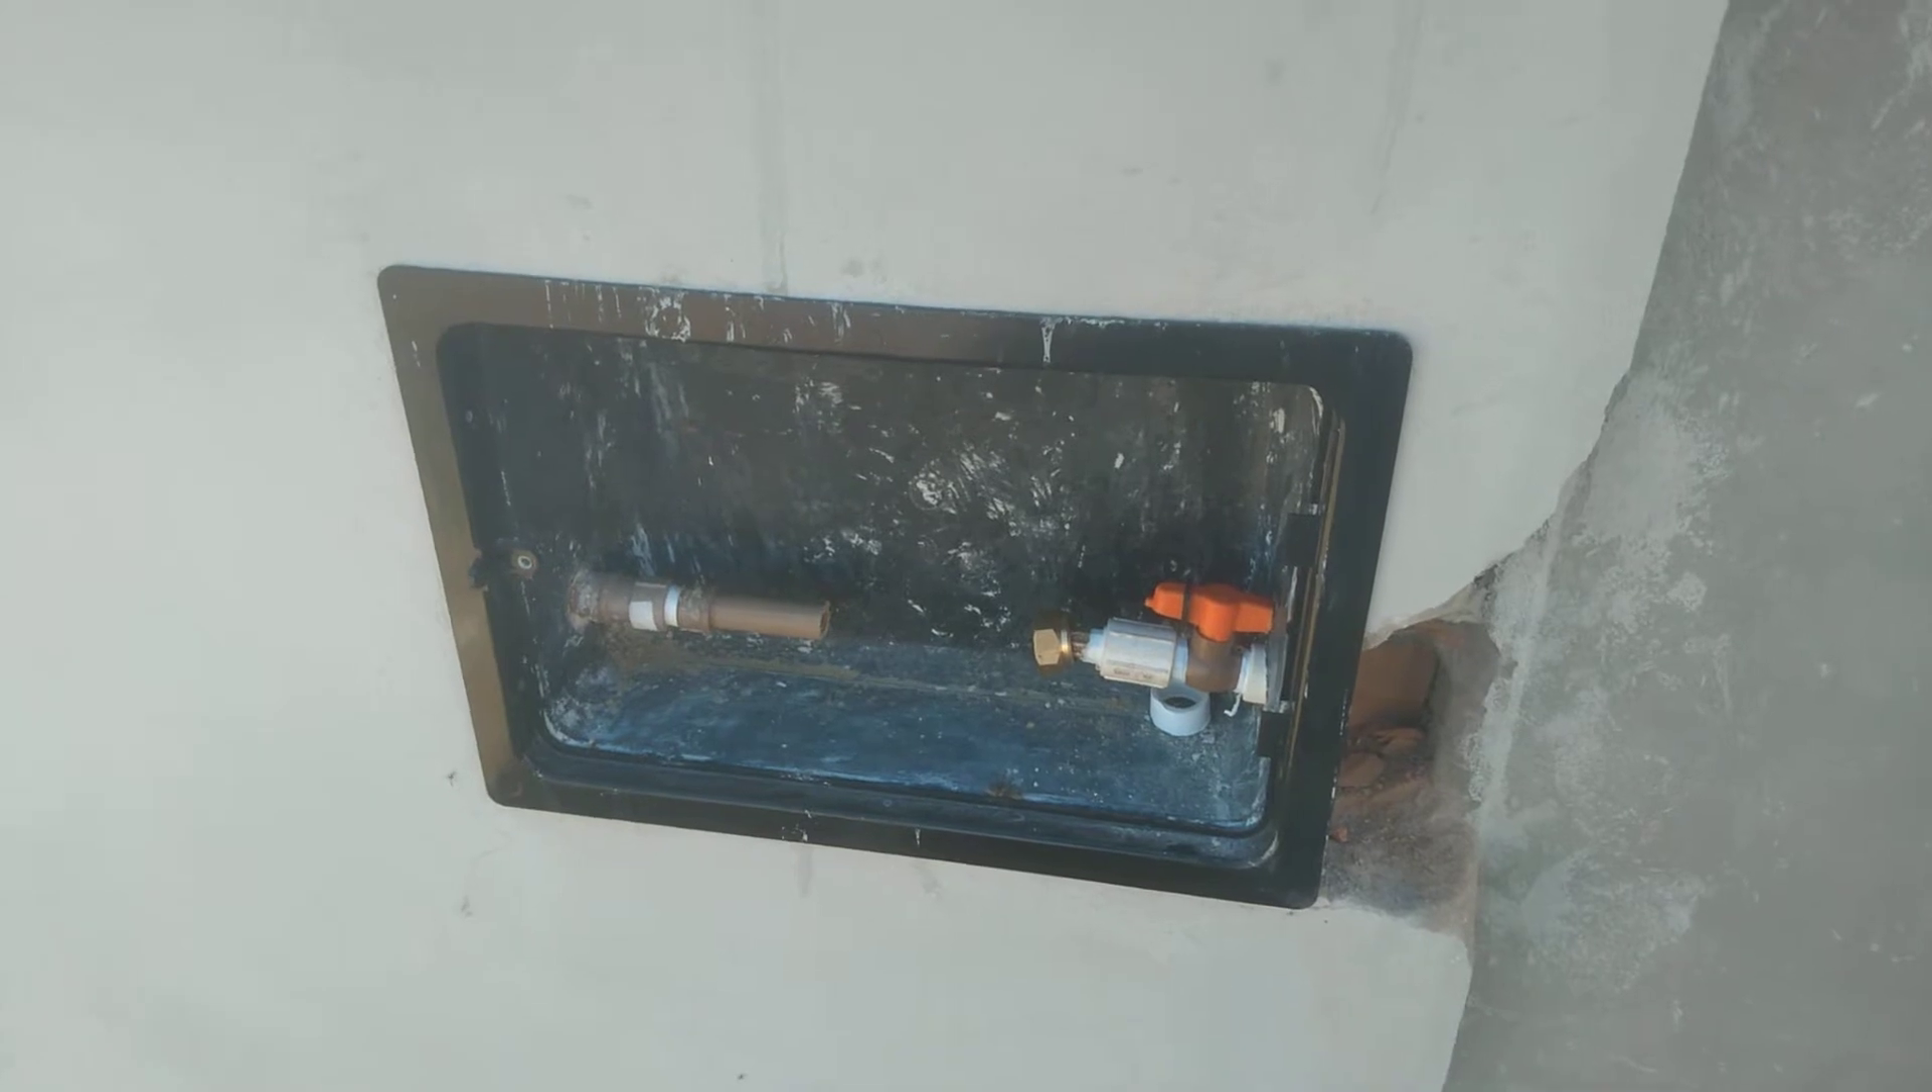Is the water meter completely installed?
No.